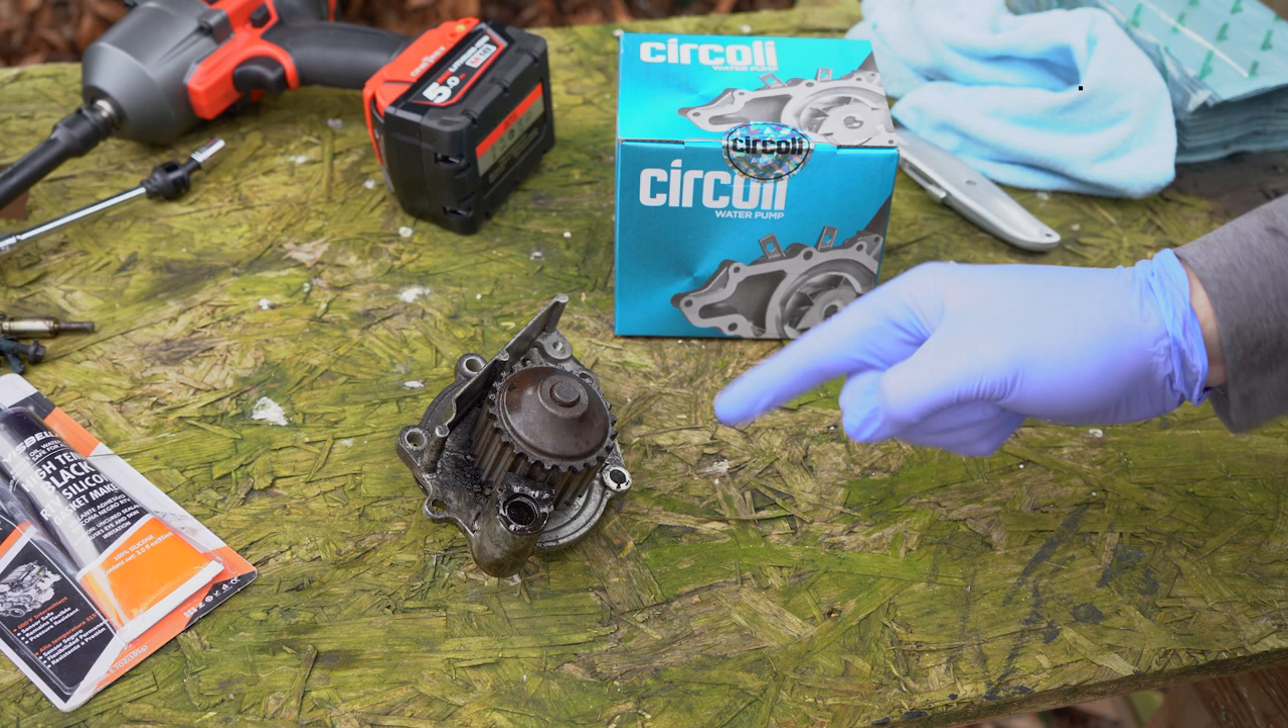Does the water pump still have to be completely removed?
No.